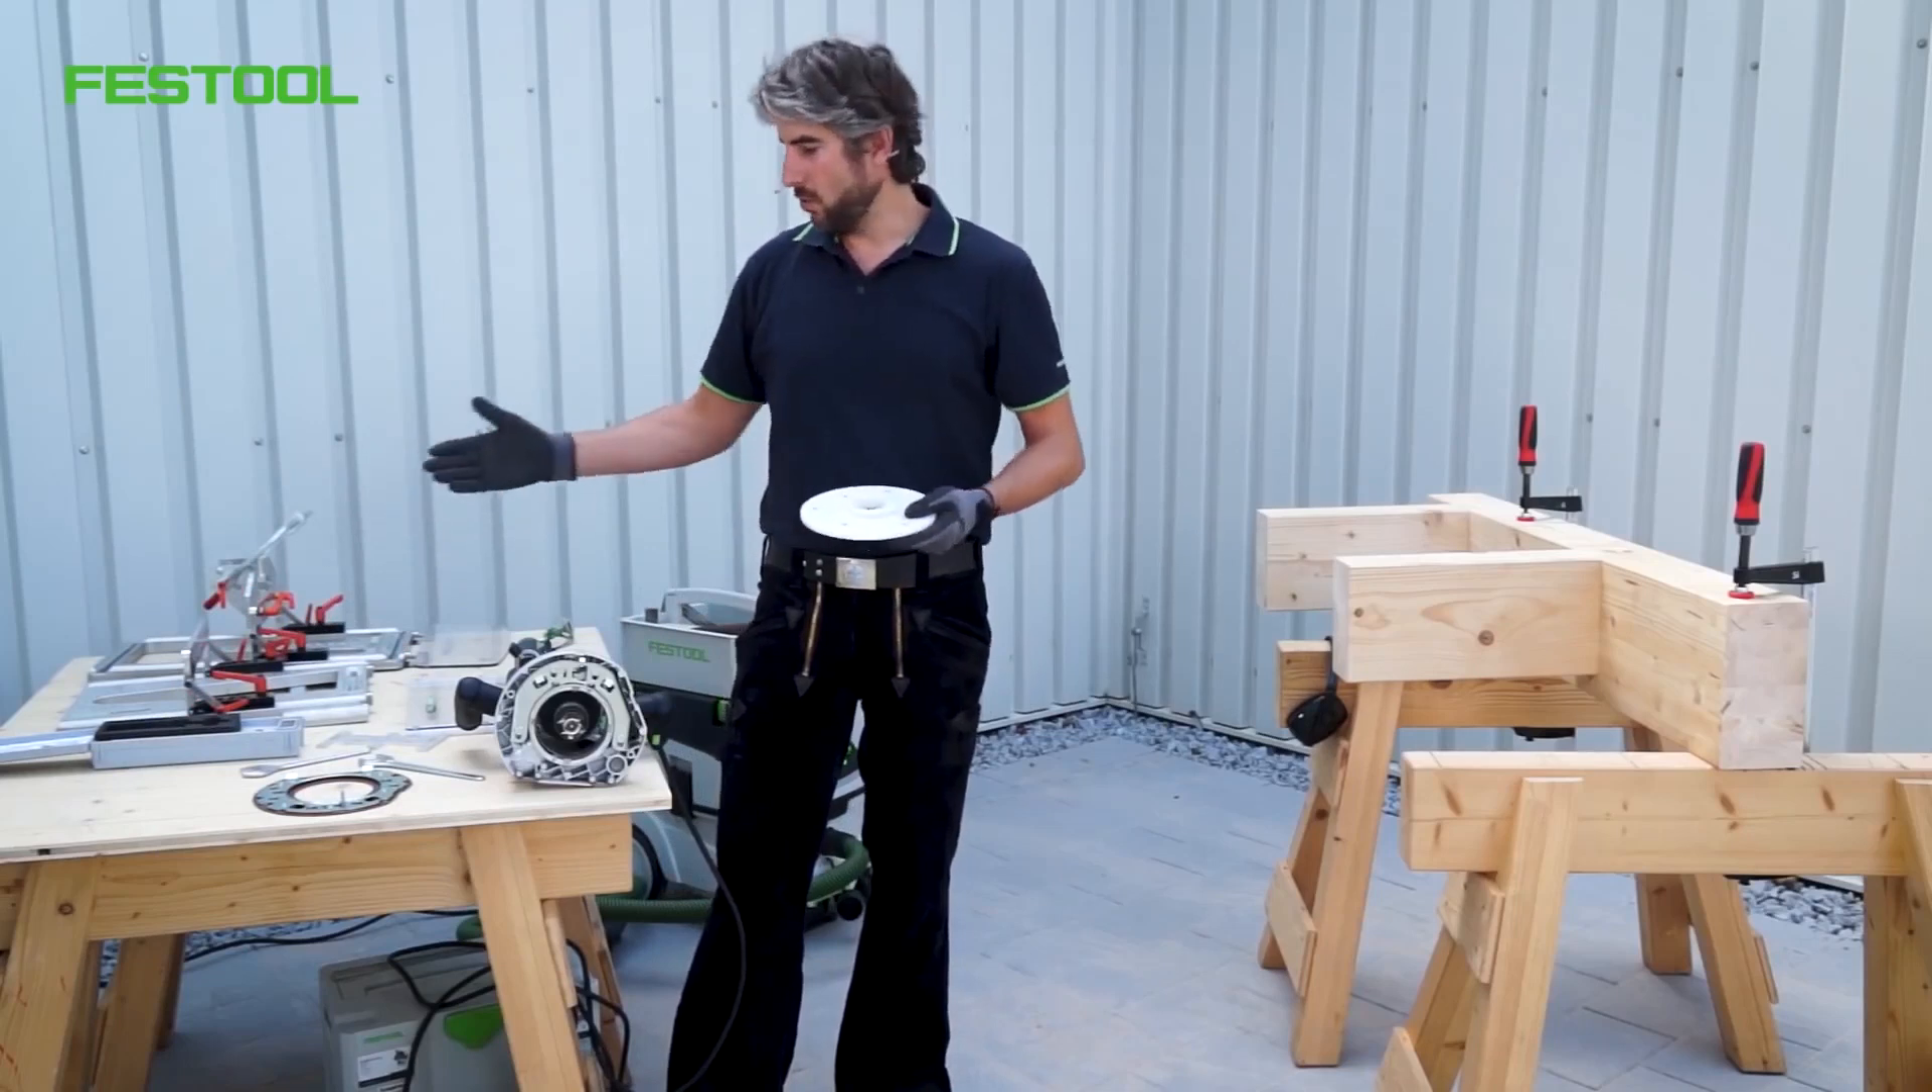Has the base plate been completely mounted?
No.